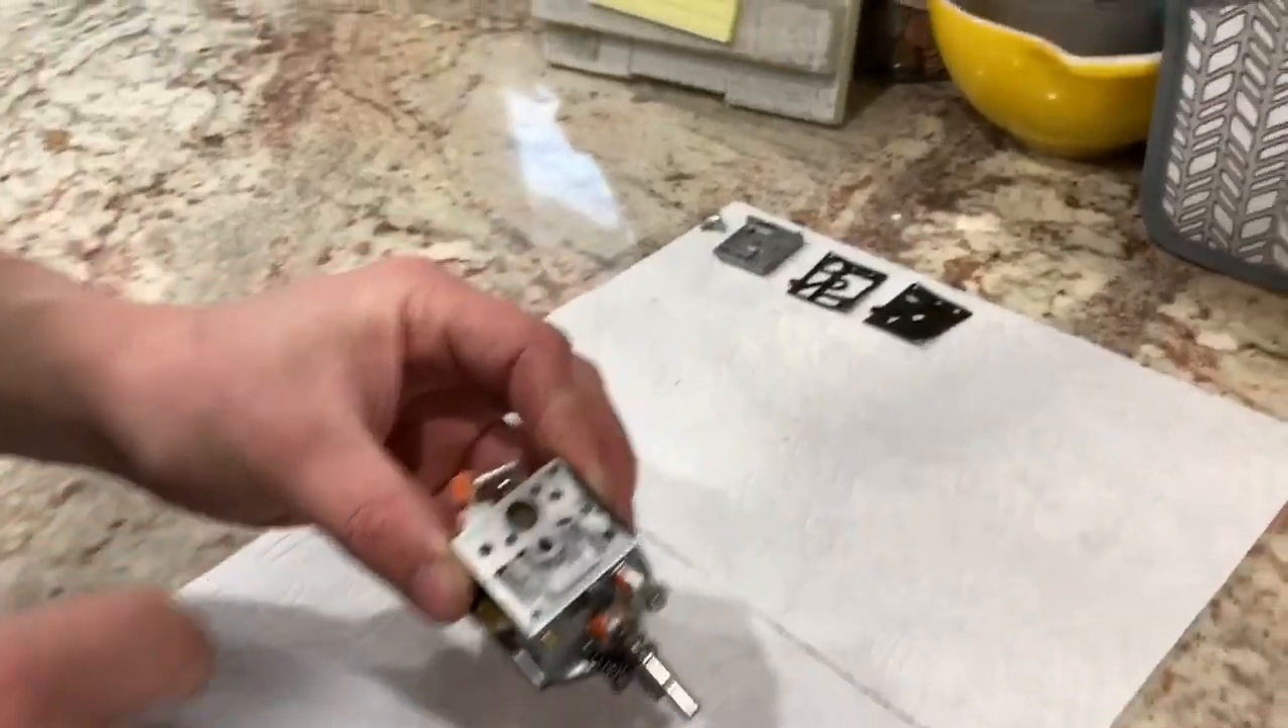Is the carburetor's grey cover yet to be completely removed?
No.